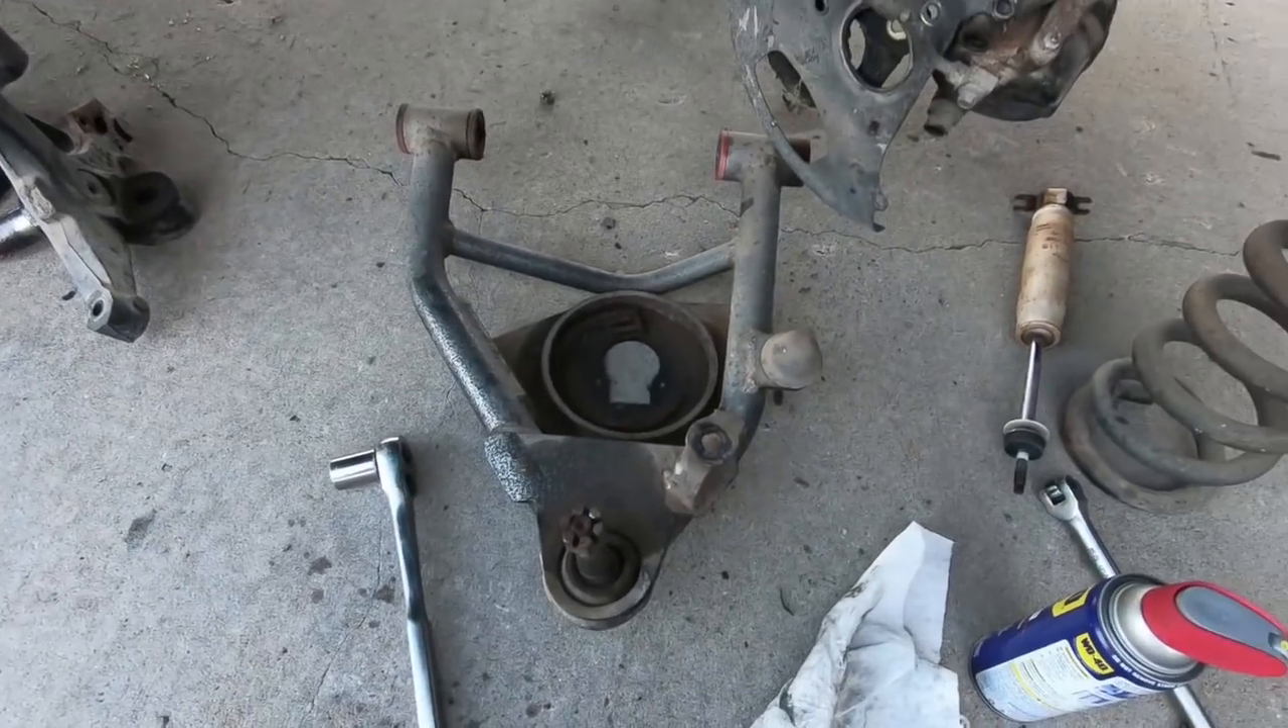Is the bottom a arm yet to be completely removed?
No.